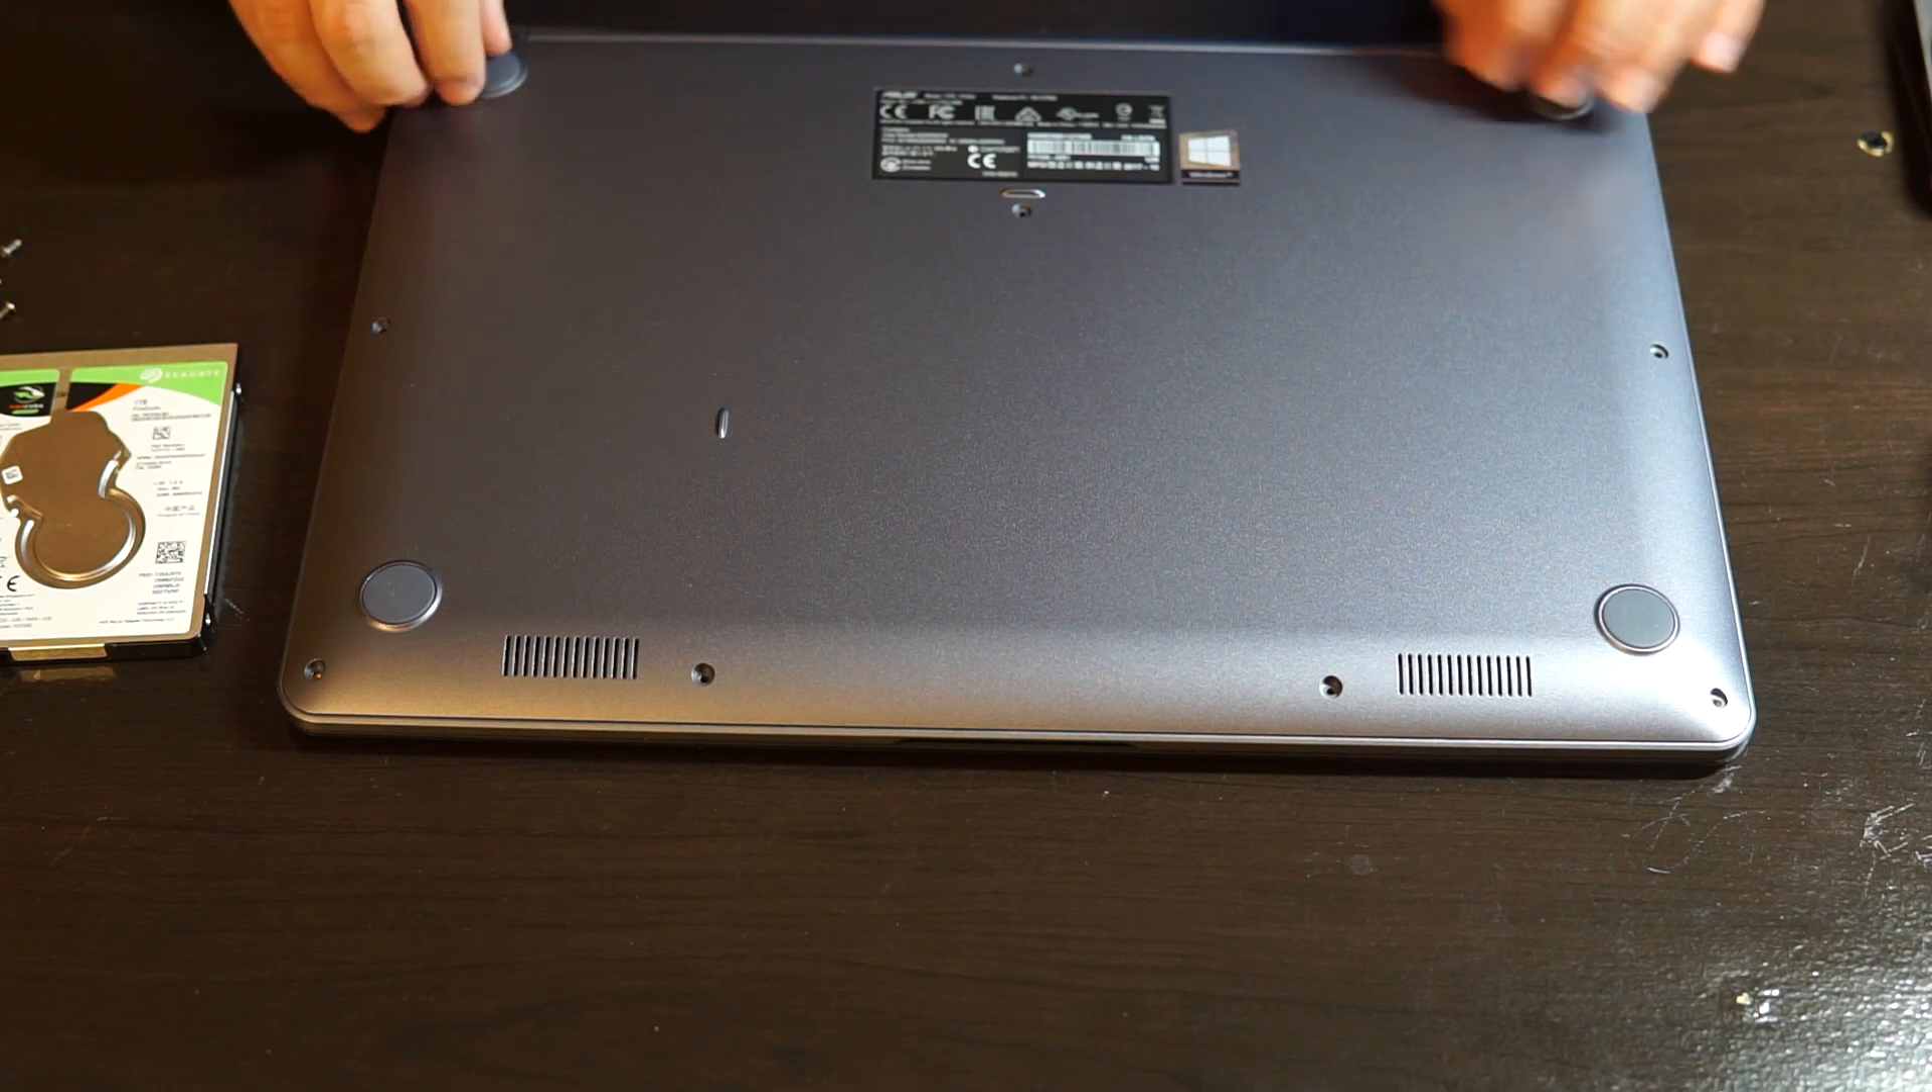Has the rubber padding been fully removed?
No.